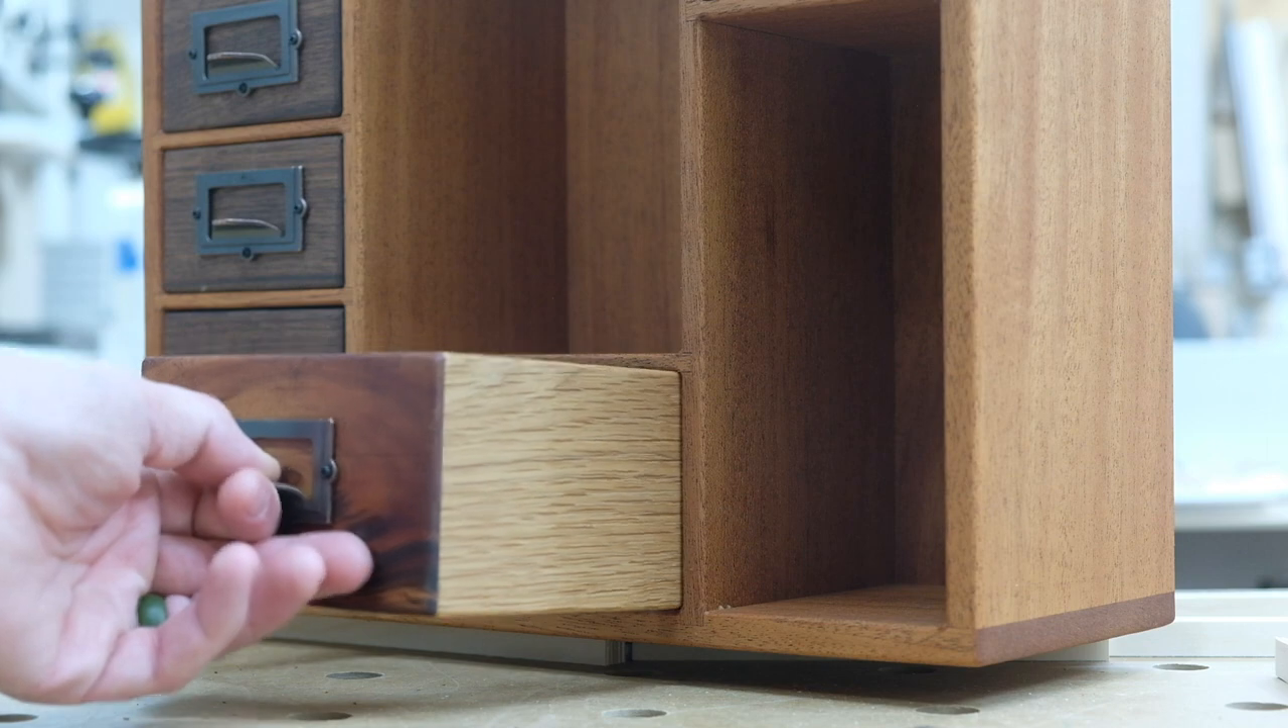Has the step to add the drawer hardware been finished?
Yes.